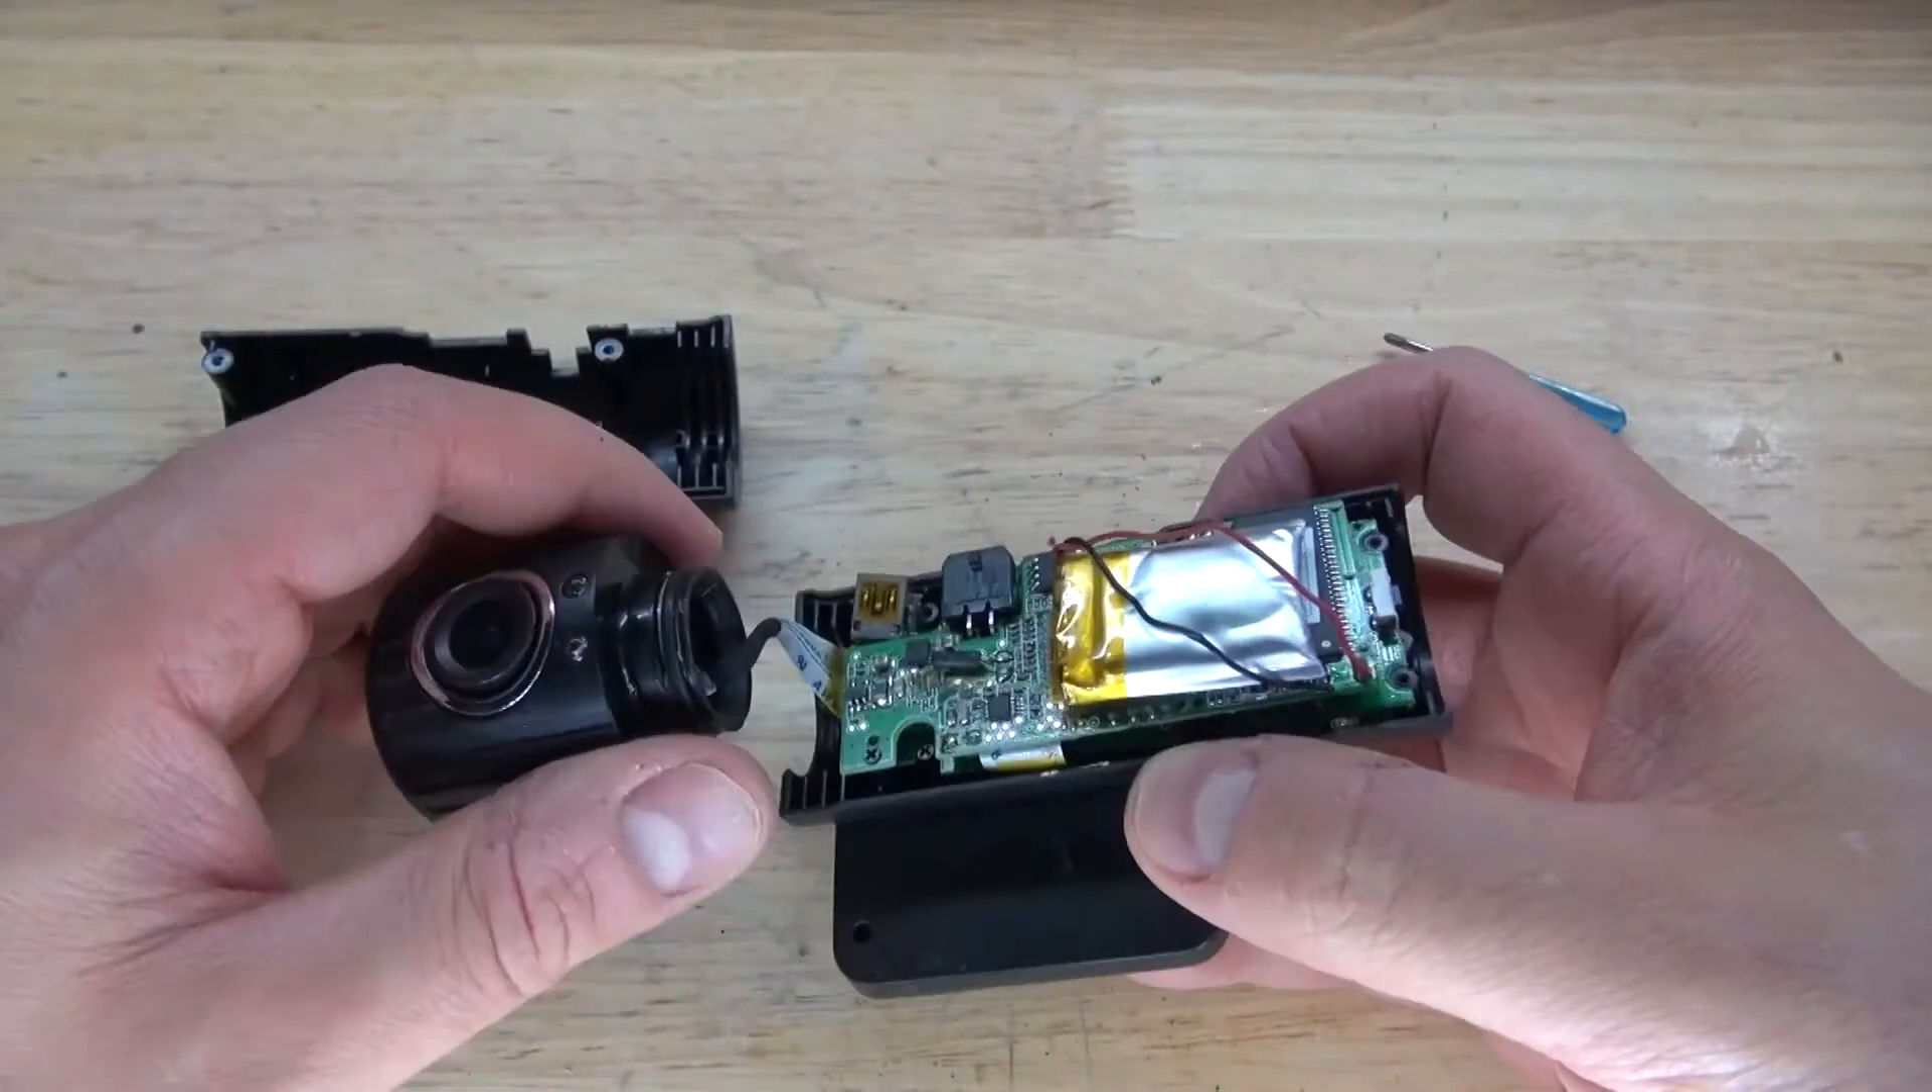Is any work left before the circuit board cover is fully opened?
No.